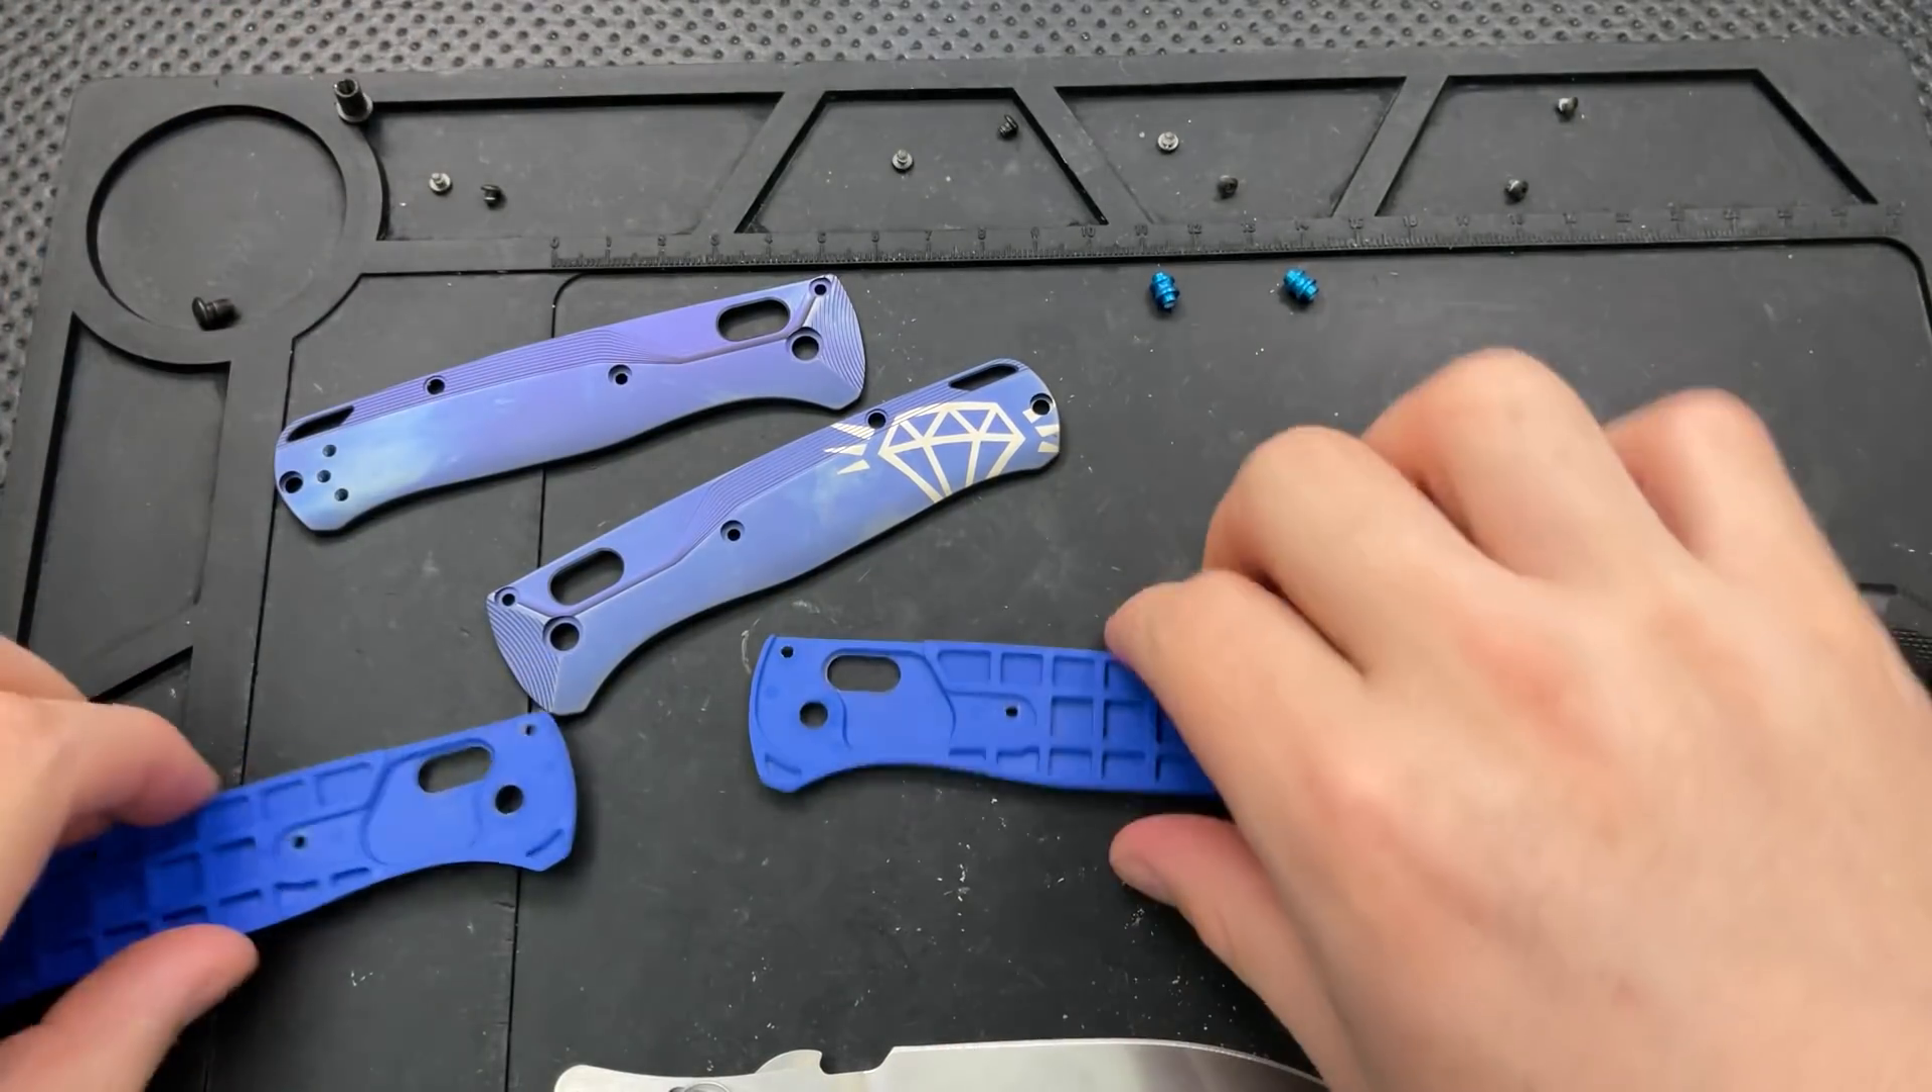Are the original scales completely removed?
Yes.